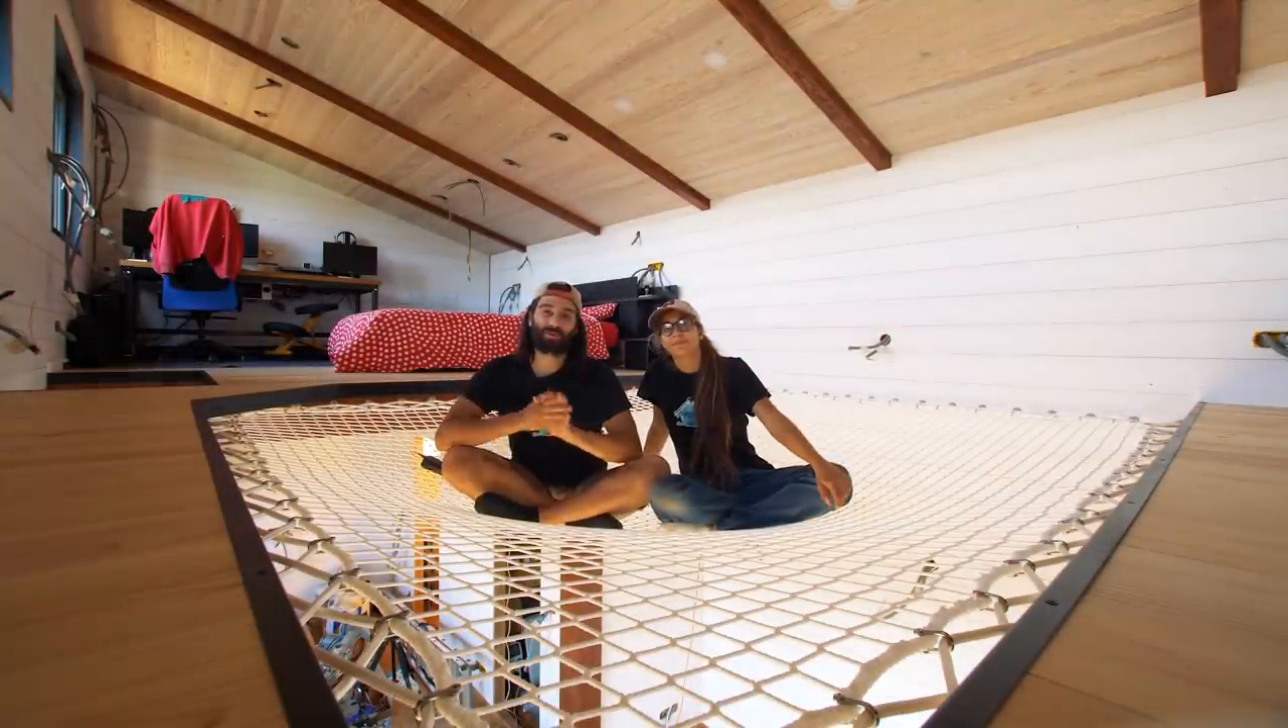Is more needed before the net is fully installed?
No.